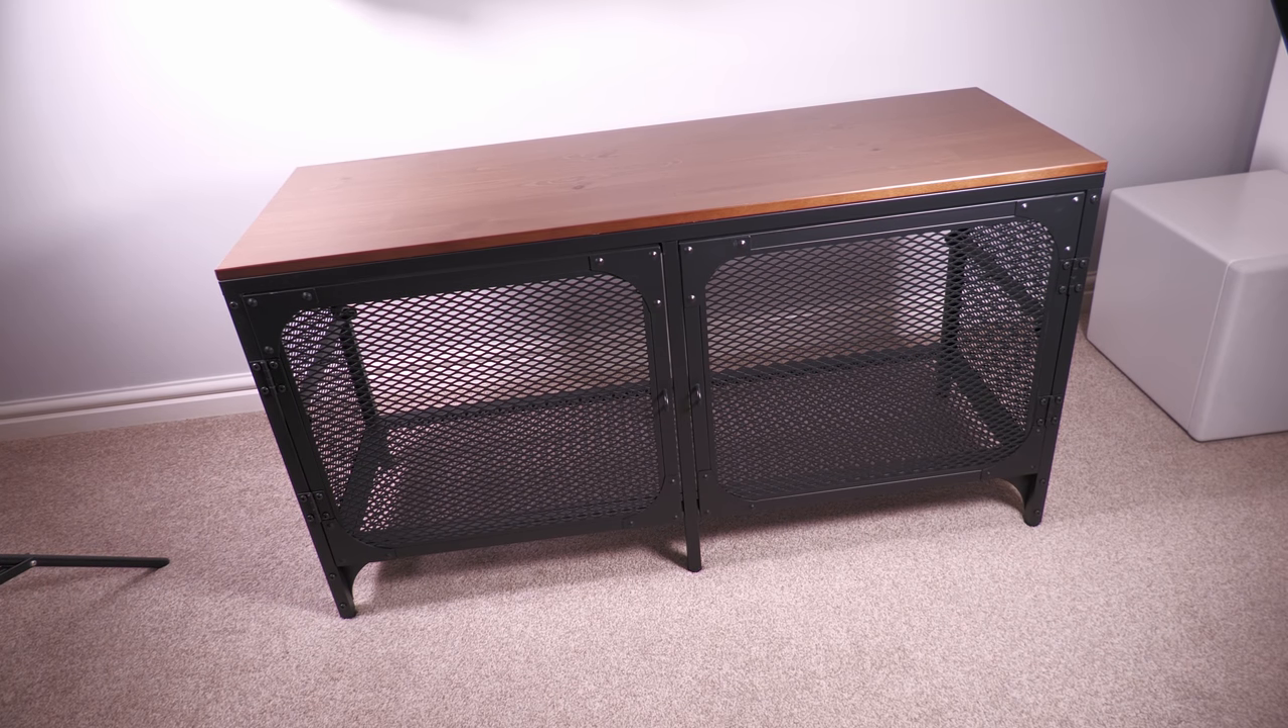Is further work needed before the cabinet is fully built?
No.